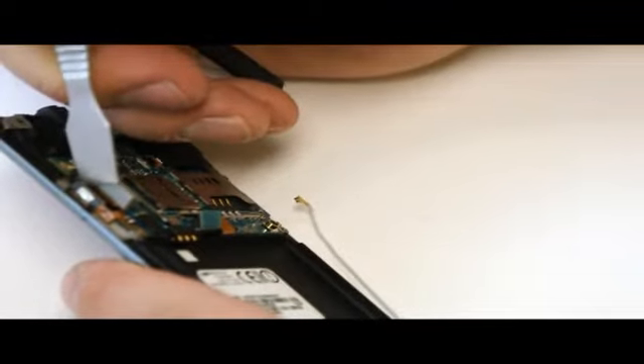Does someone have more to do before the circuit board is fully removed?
Yes.